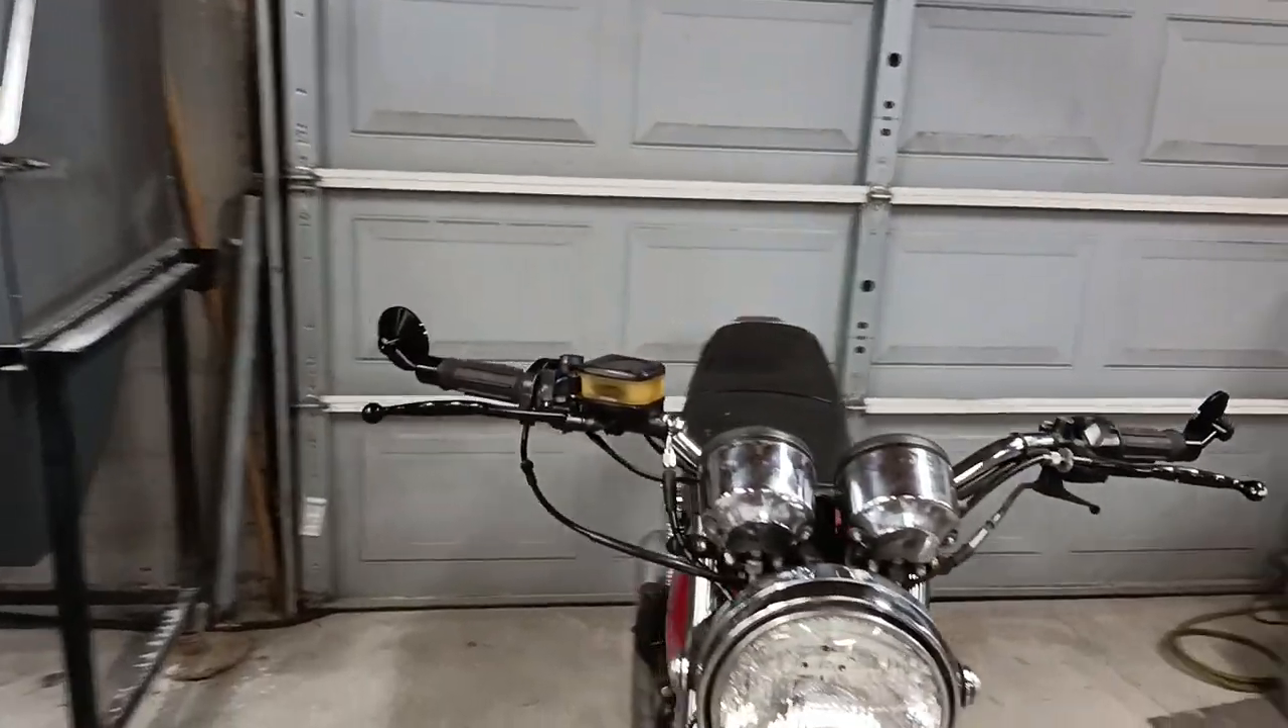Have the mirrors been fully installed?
Yes.